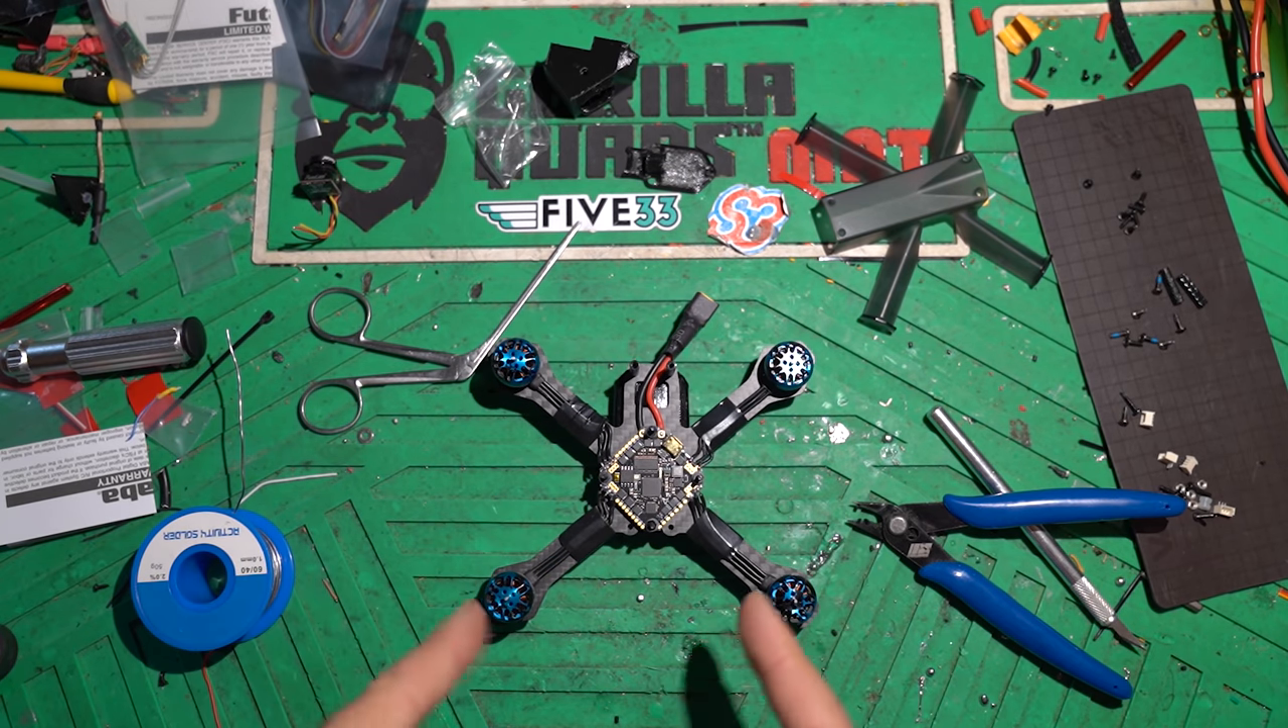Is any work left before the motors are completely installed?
No.